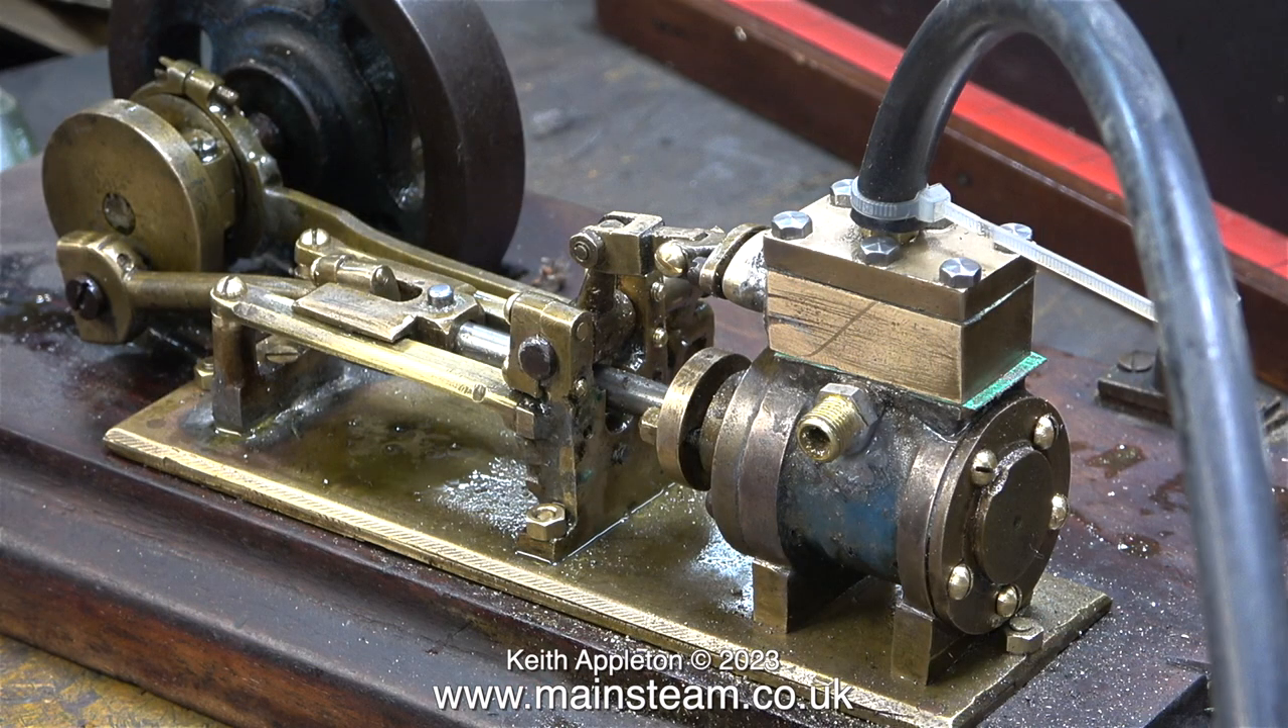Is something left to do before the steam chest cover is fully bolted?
No.